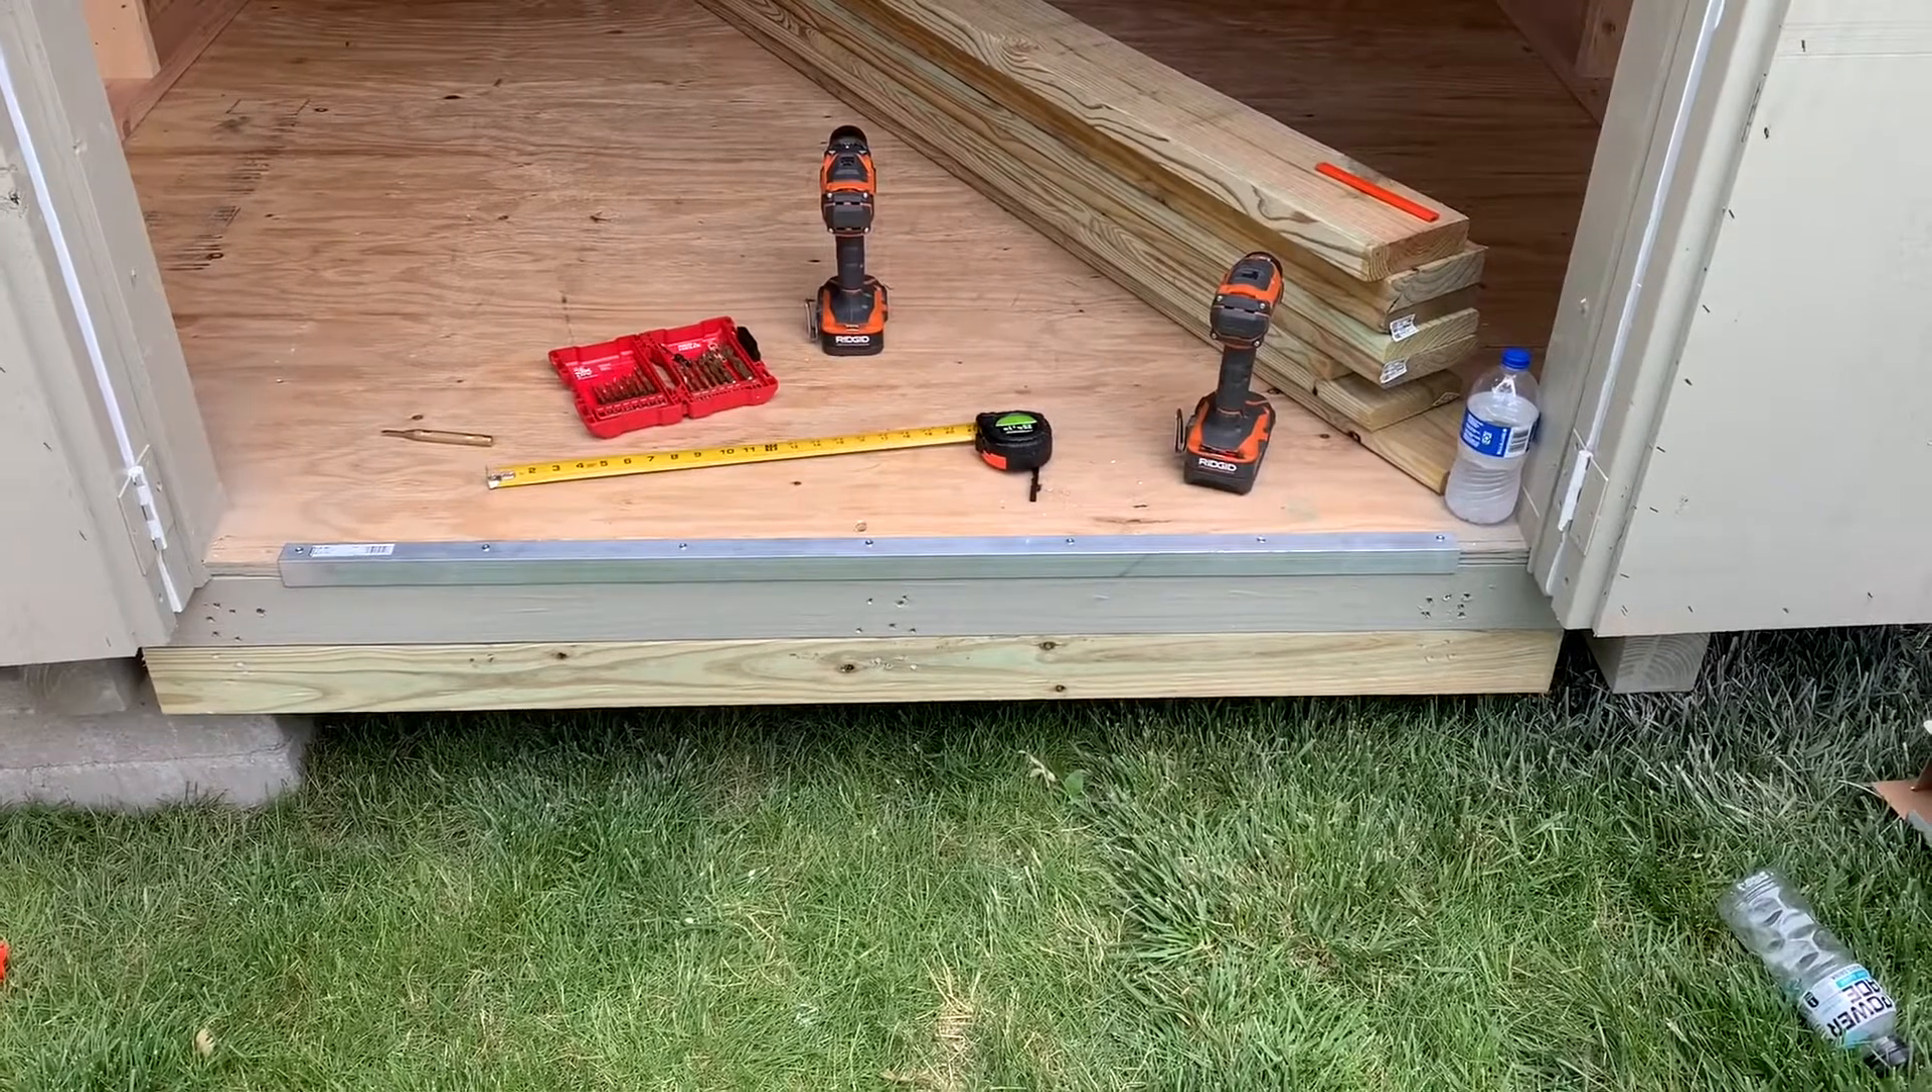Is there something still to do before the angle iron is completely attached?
No.